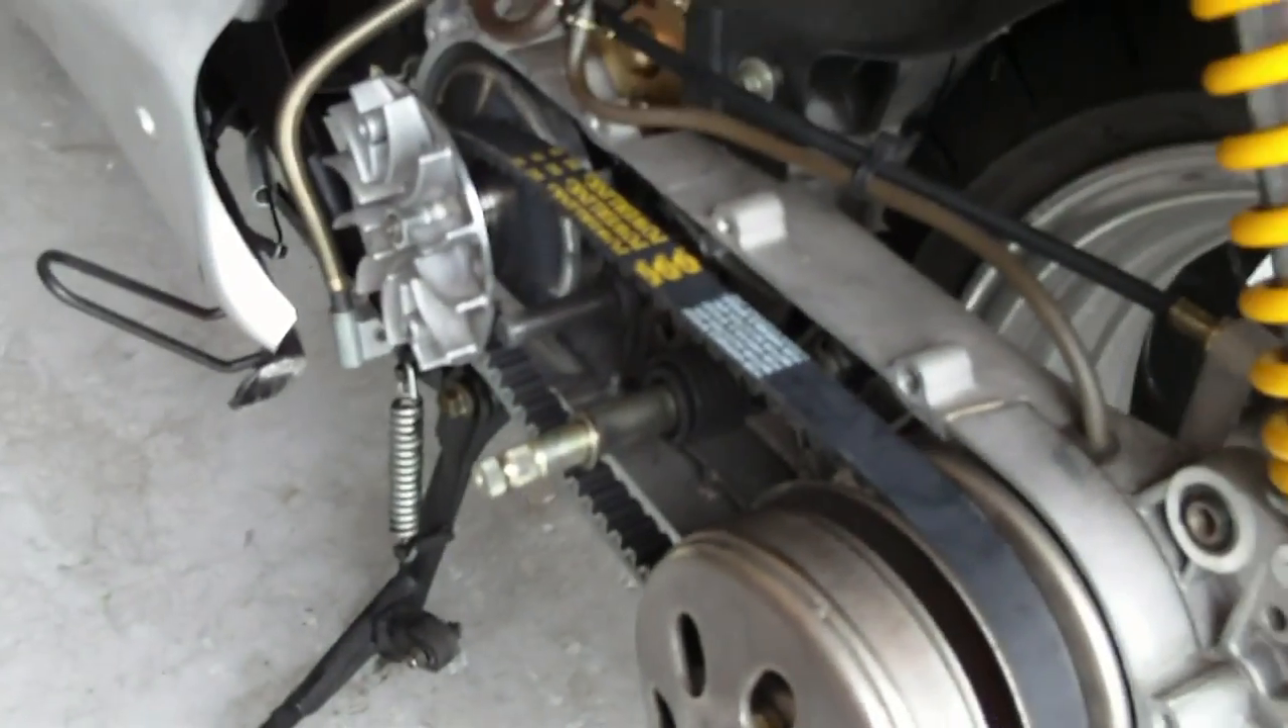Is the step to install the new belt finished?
Yes.